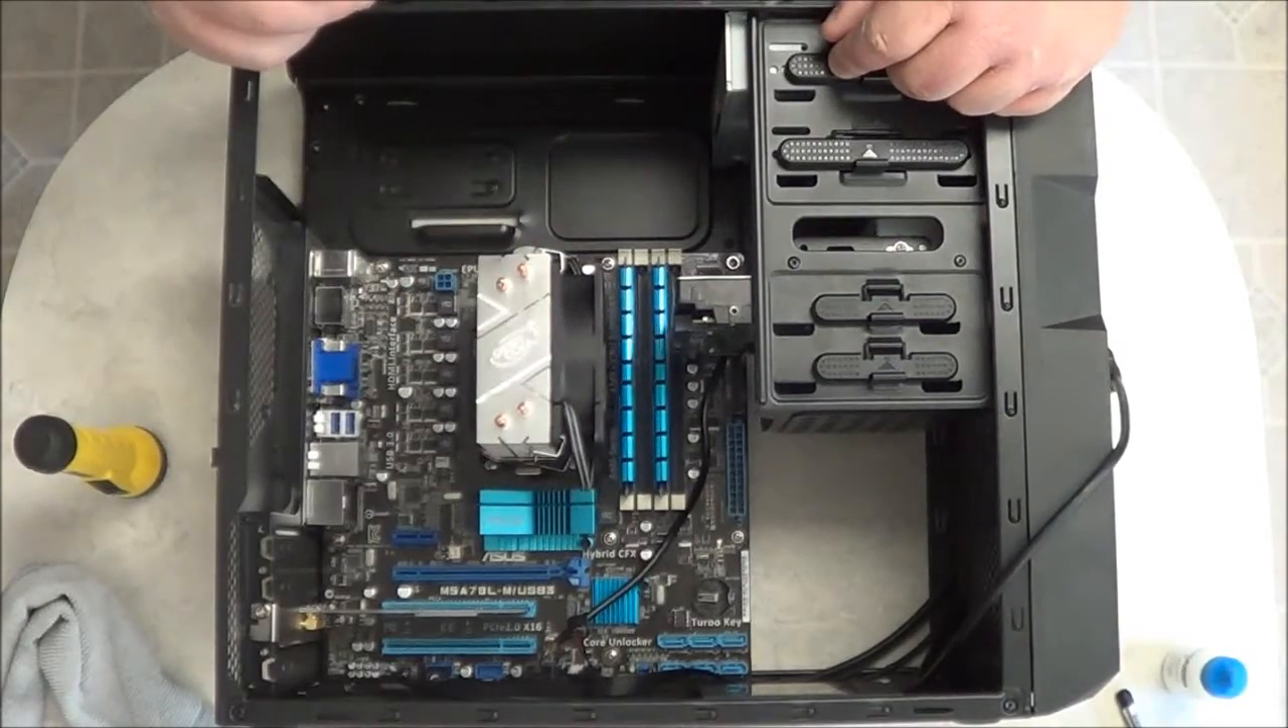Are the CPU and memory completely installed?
Yes.